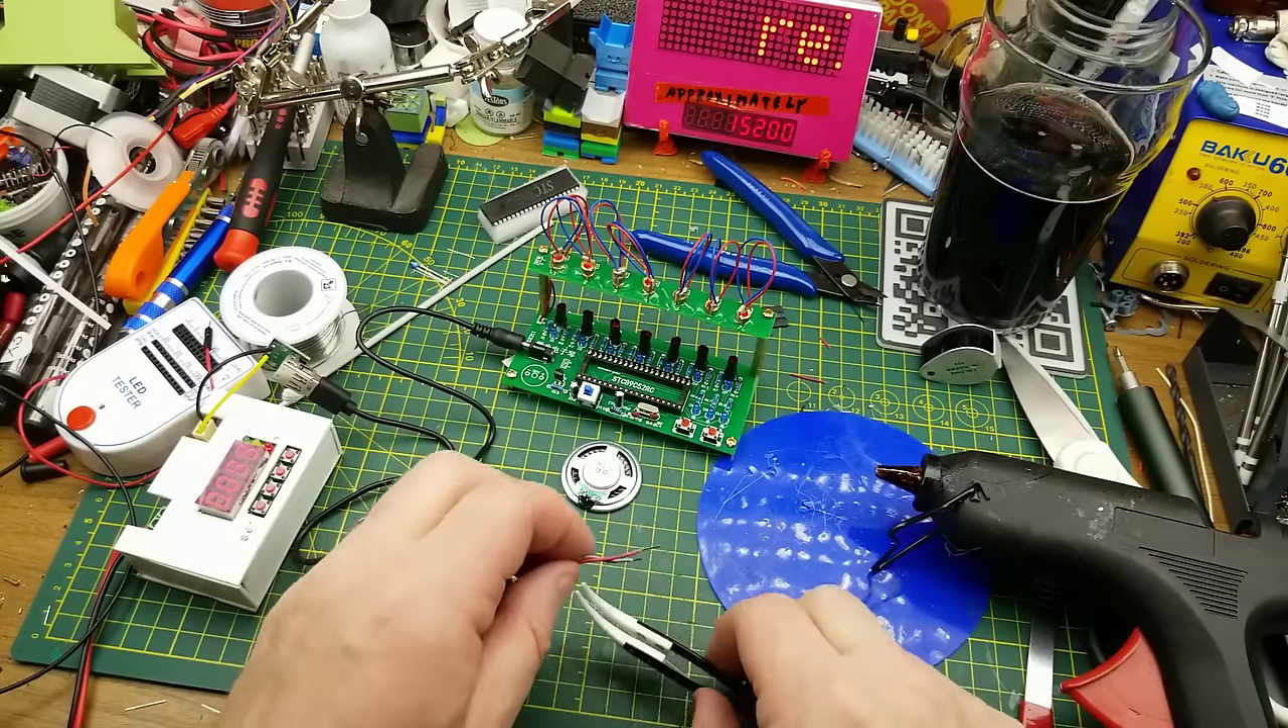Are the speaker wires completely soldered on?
No.